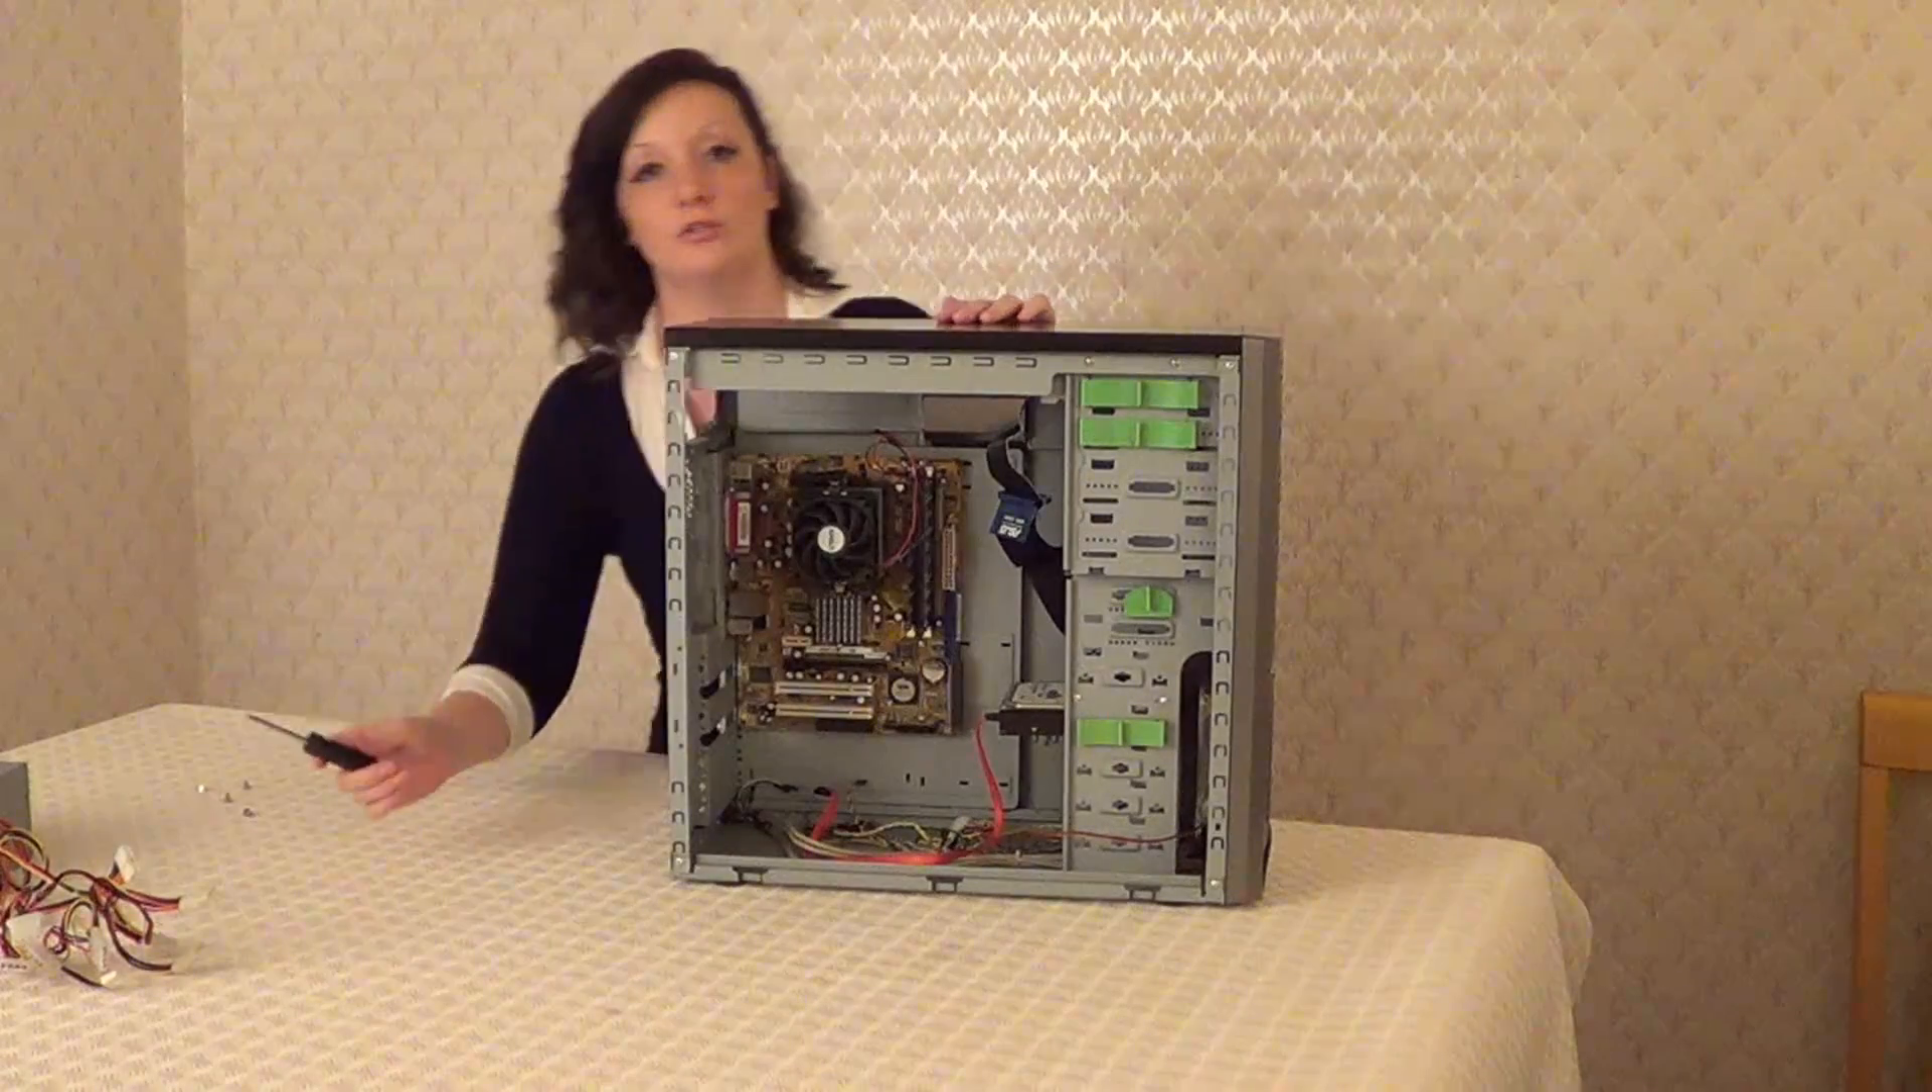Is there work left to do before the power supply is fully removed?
No.